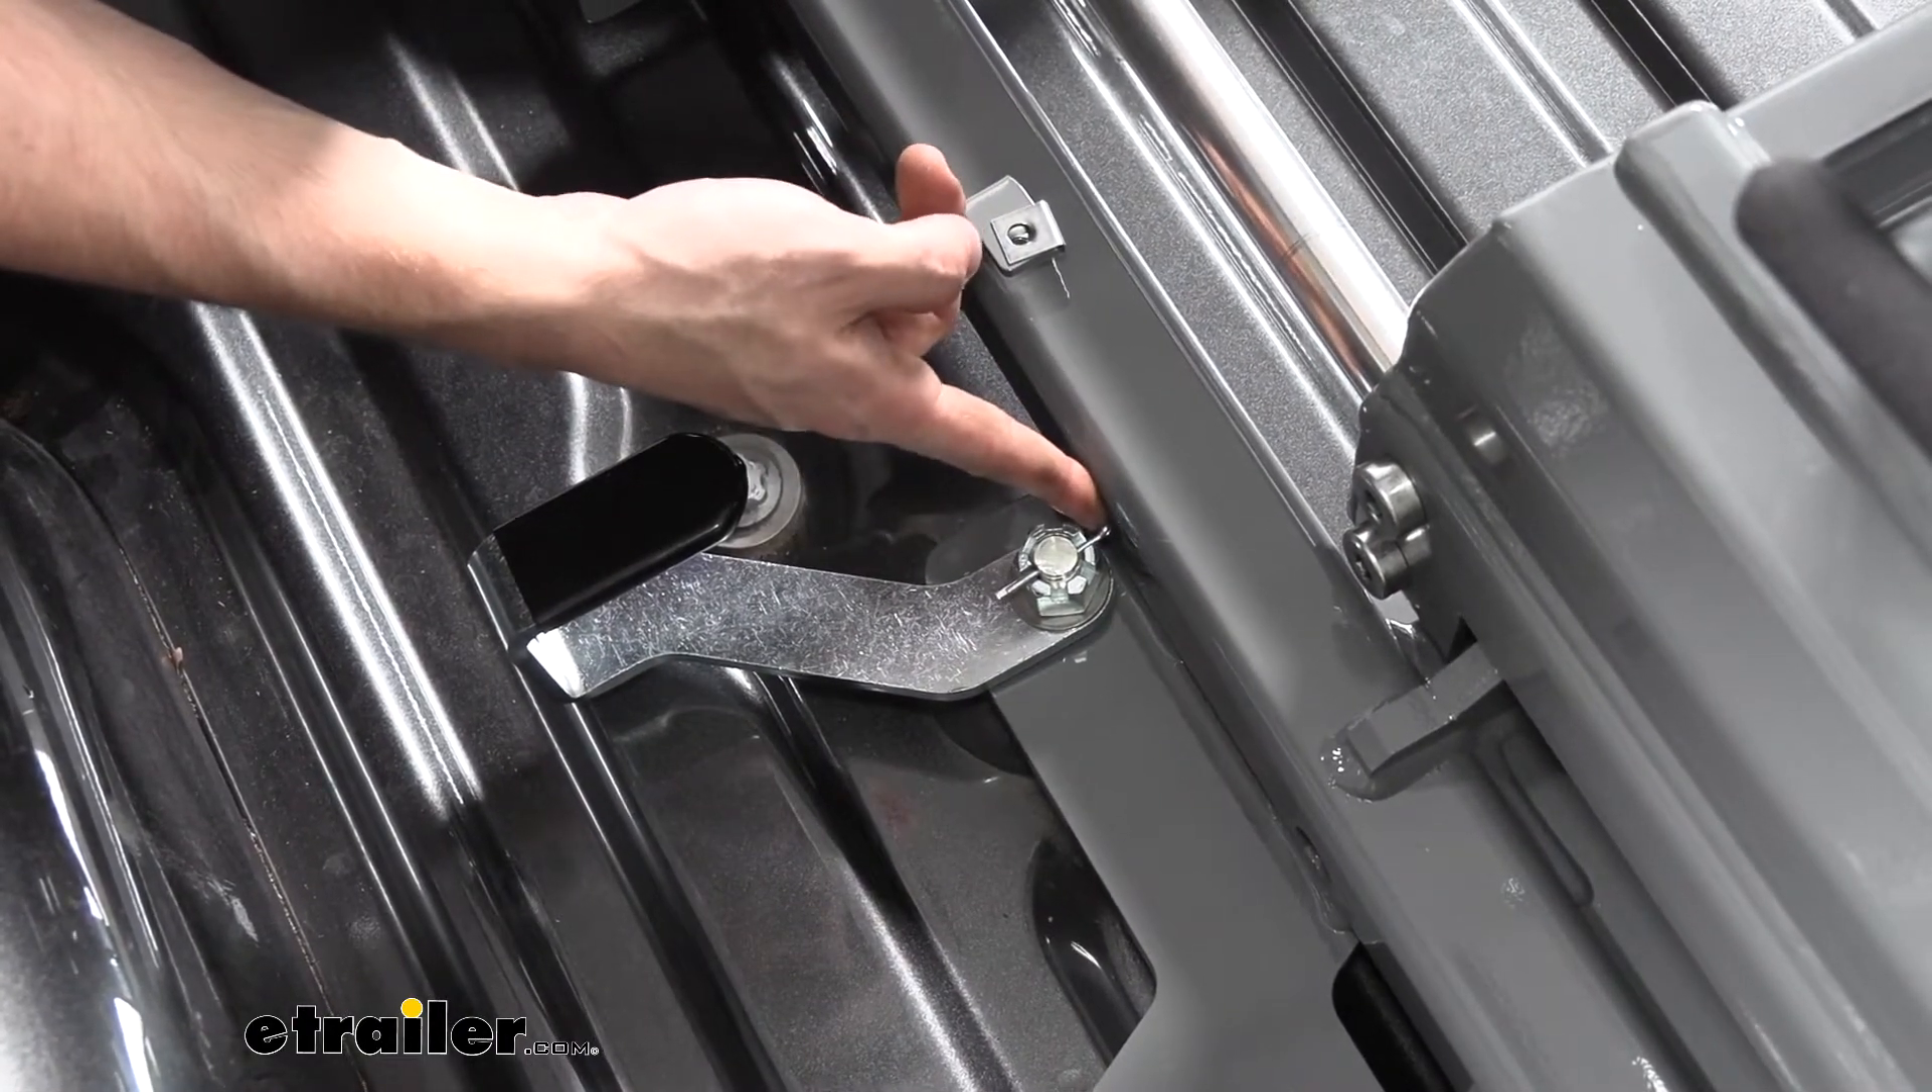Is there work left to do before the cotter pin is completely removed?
Yes.